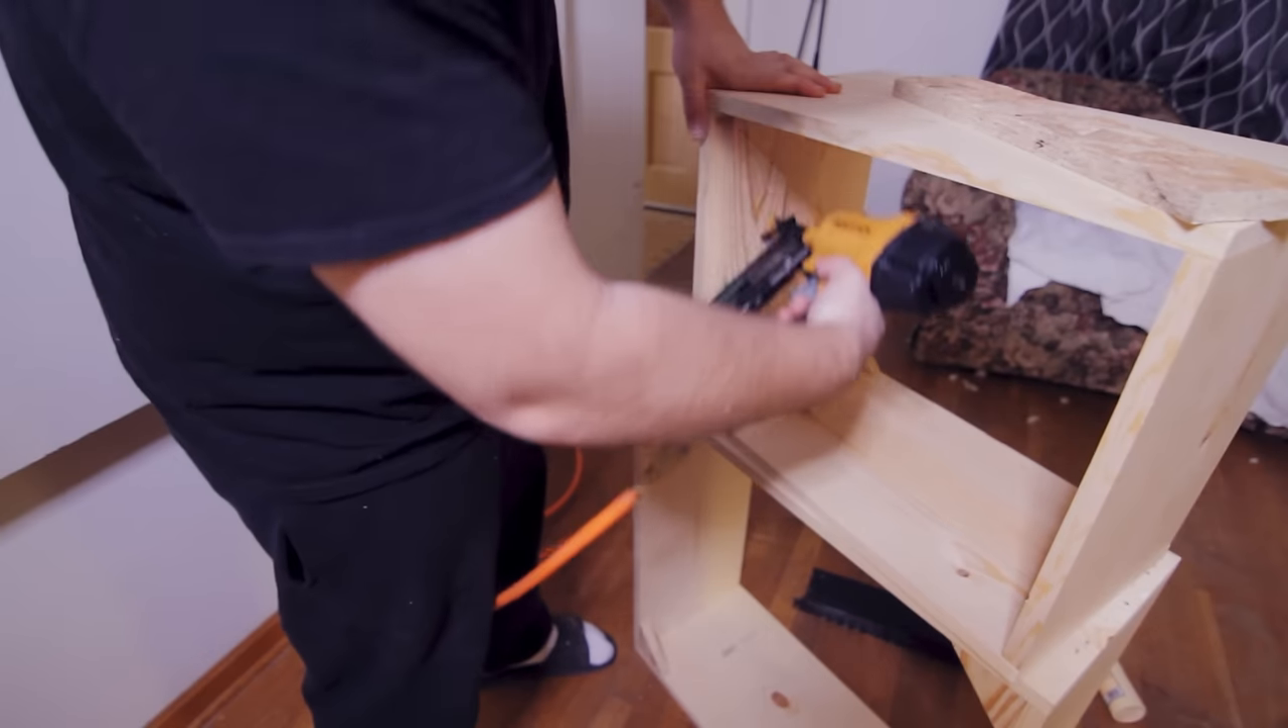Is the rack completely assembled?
No.